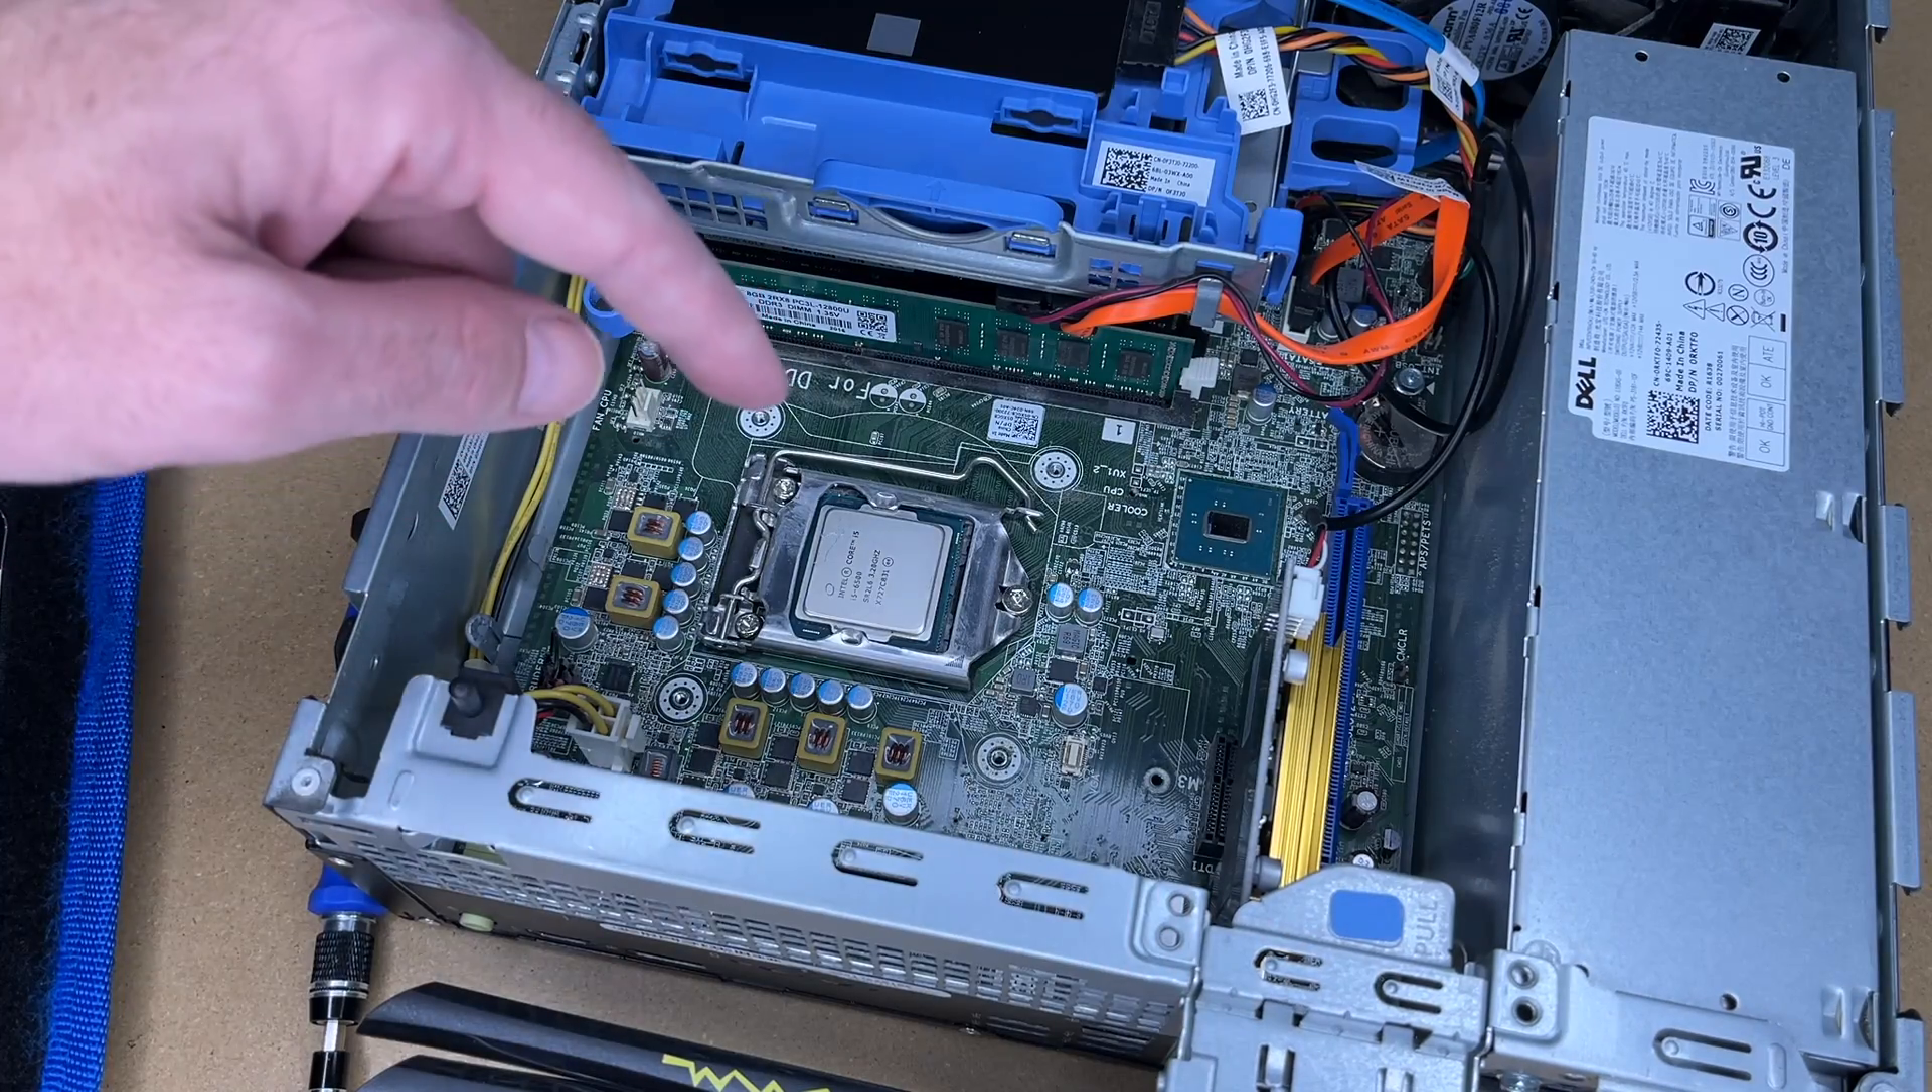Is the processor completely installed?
Yes.